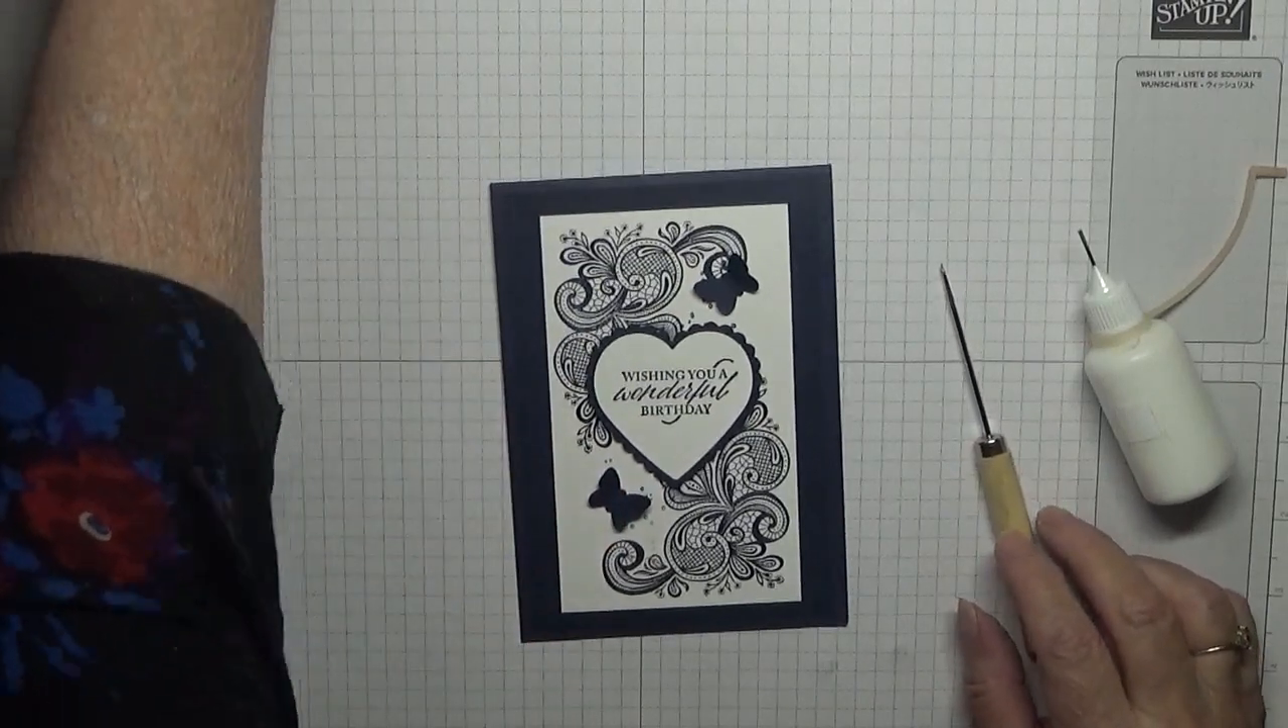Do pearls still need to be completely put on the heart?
Yes.